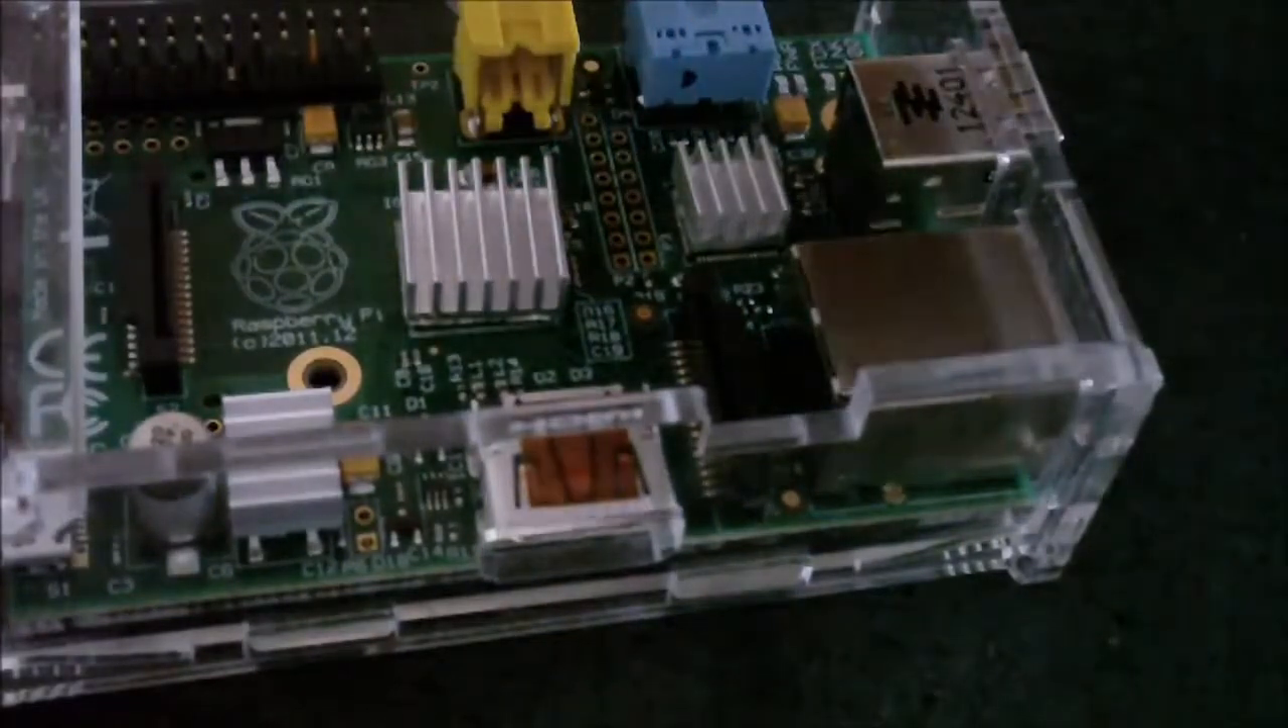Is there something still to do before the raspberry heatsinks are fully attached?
No.